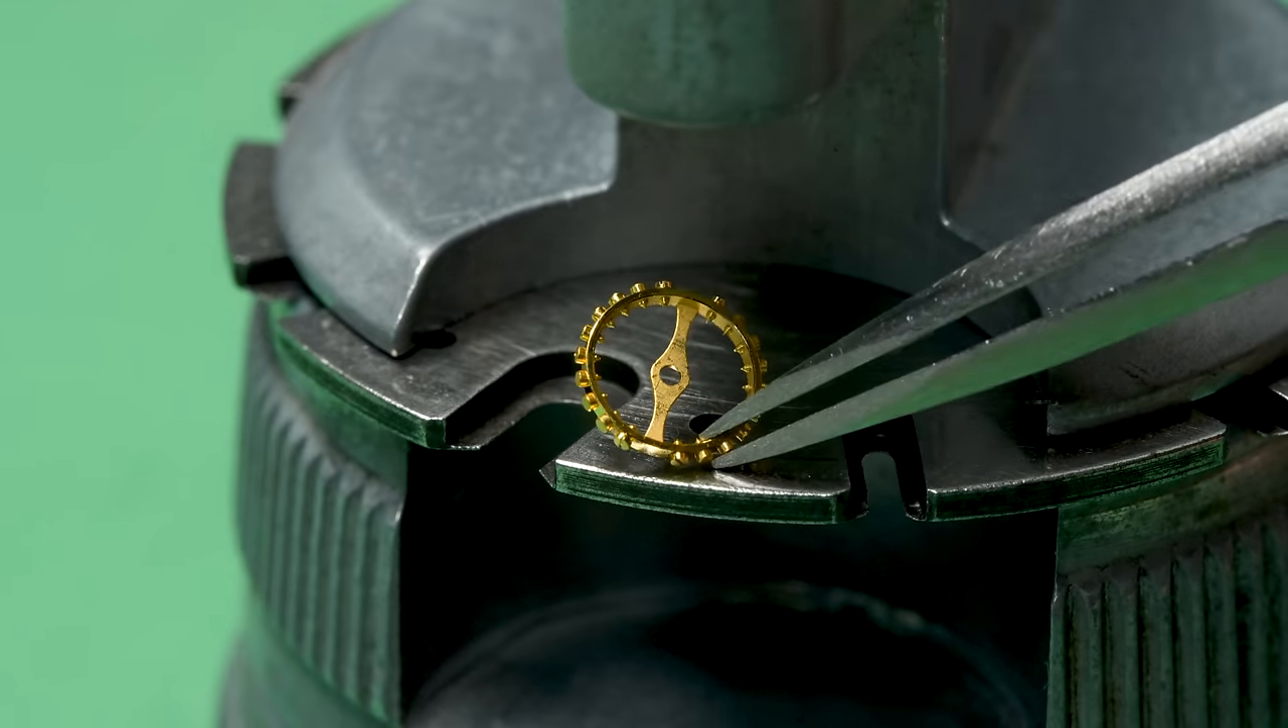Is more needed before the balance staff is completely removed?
No.